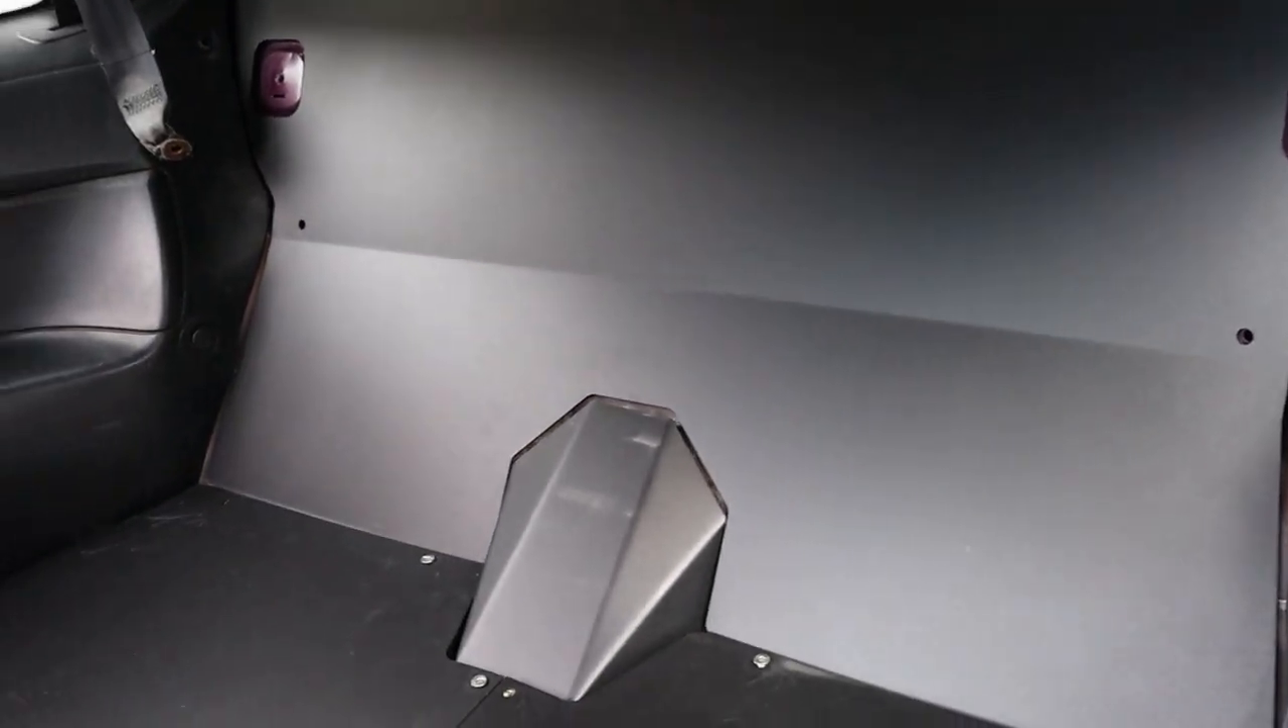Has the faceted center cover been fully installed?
Yes.